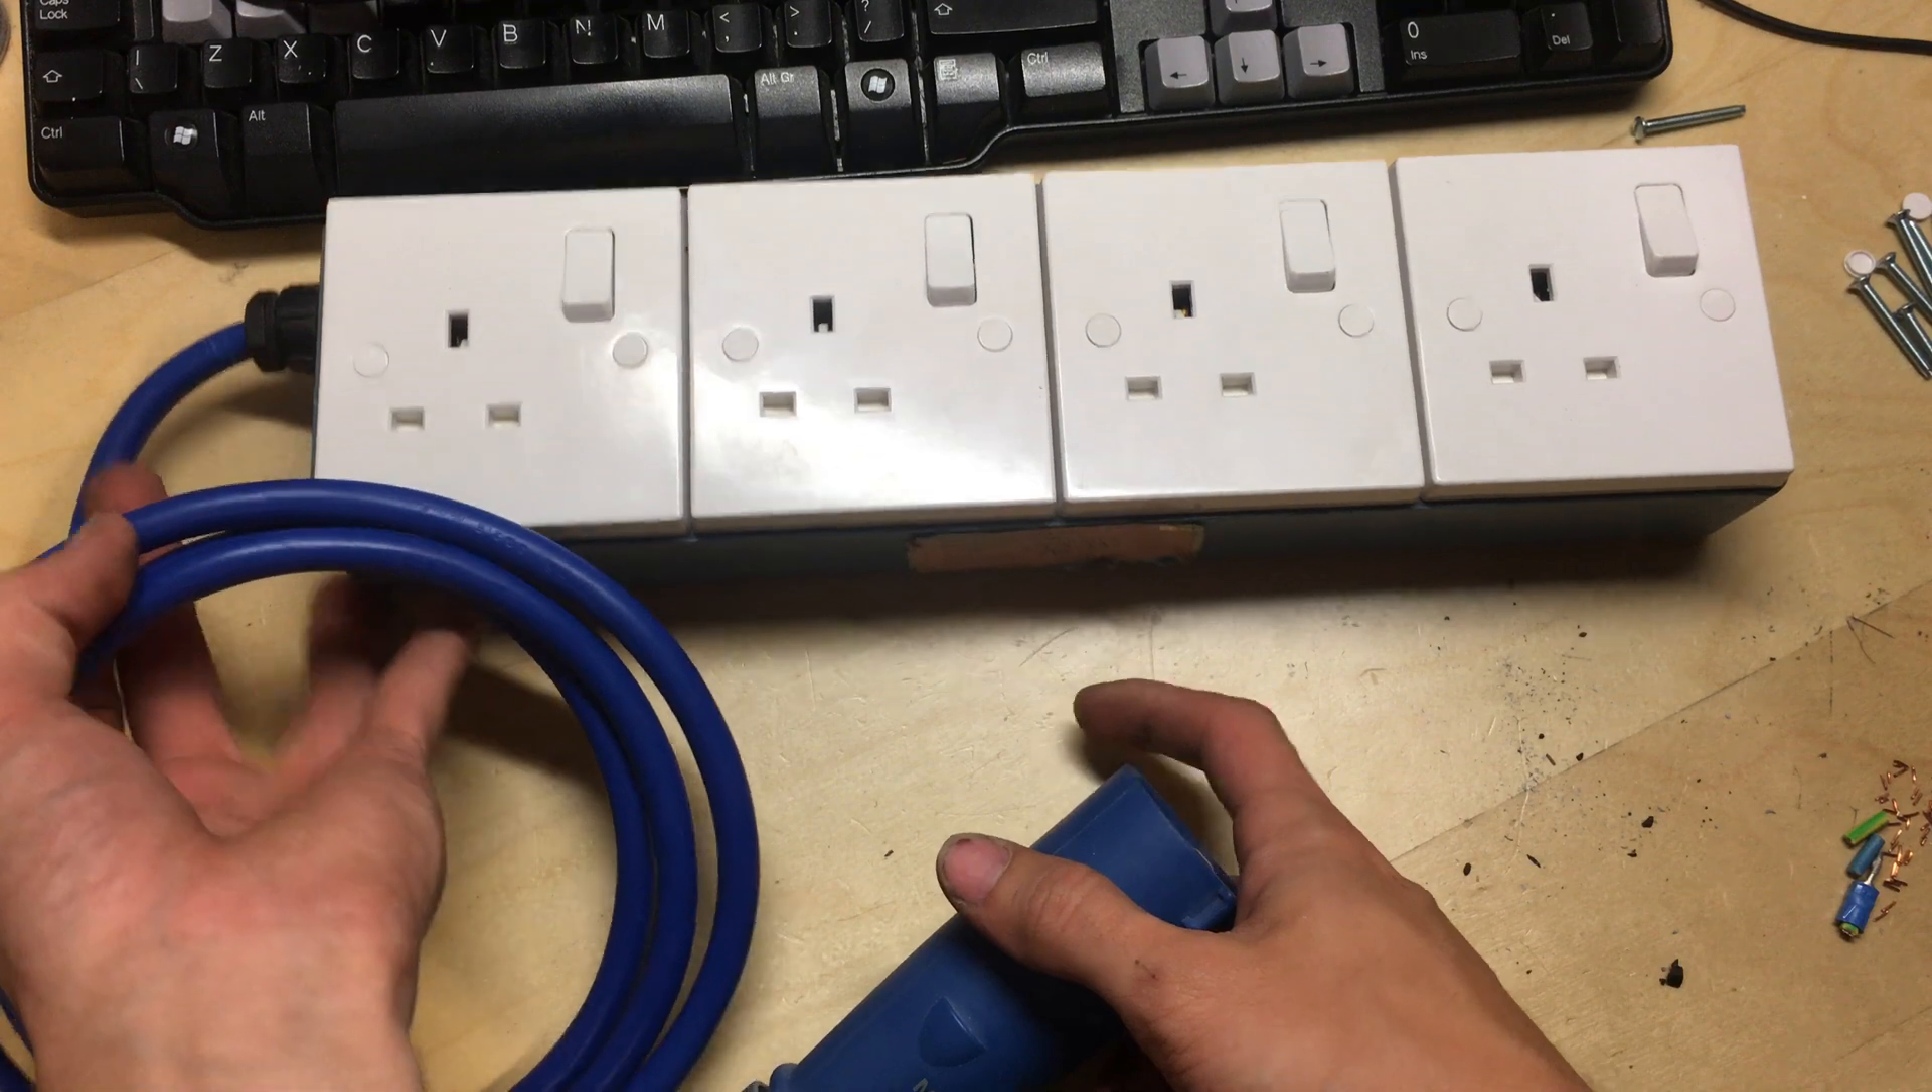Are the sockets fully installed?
Yes.